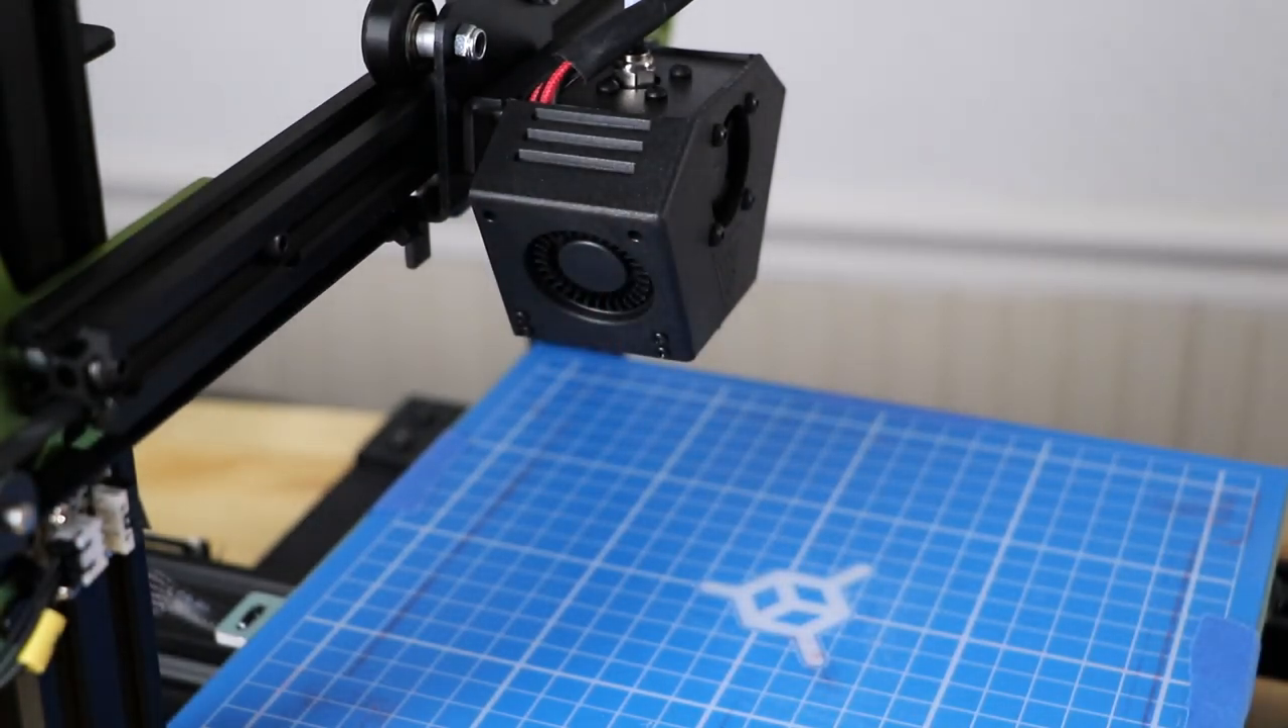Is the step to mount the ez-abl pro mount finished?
No.